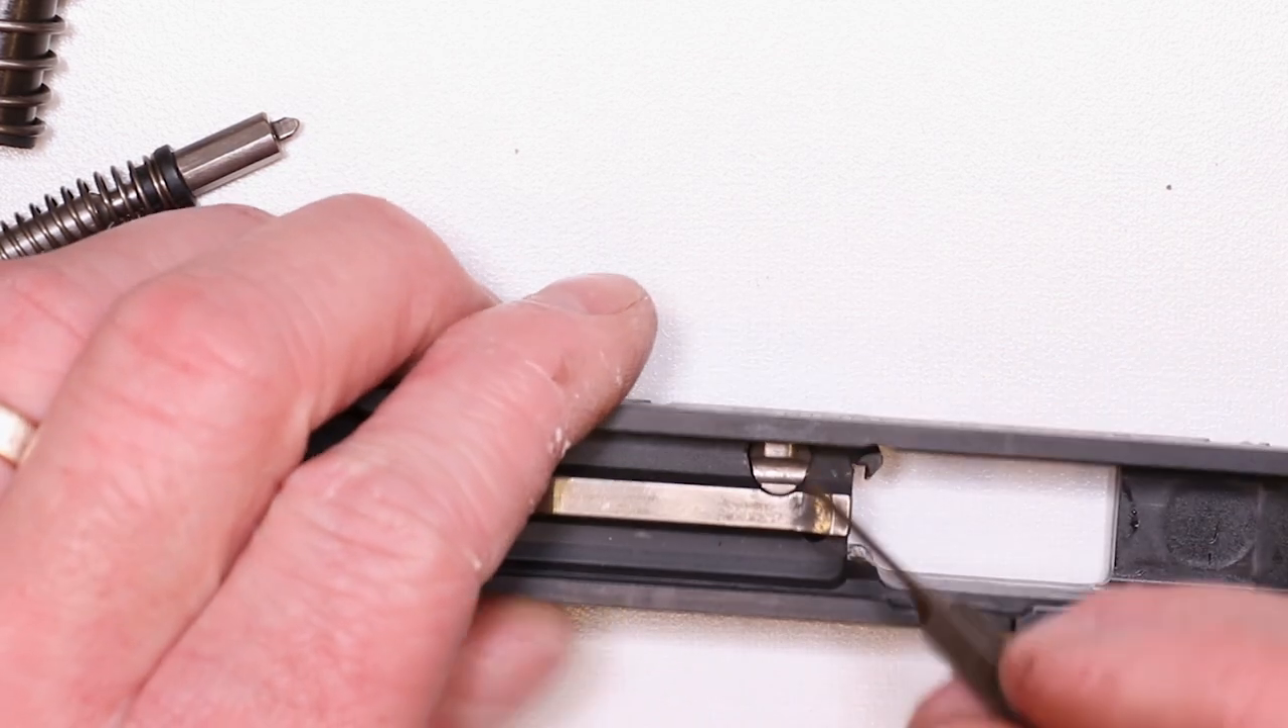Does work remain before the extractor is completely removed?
Yes.